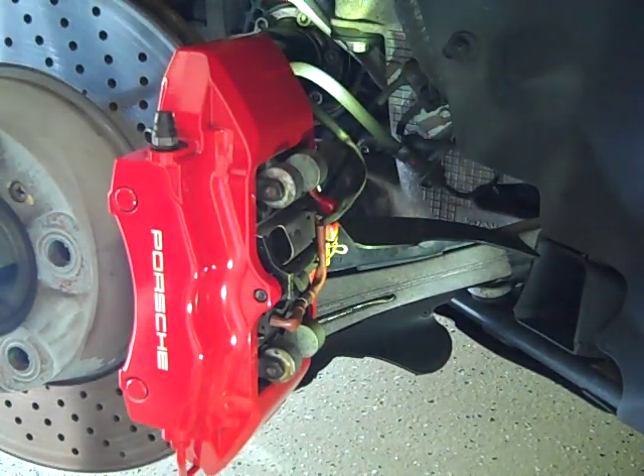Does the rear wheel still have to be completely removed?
No.